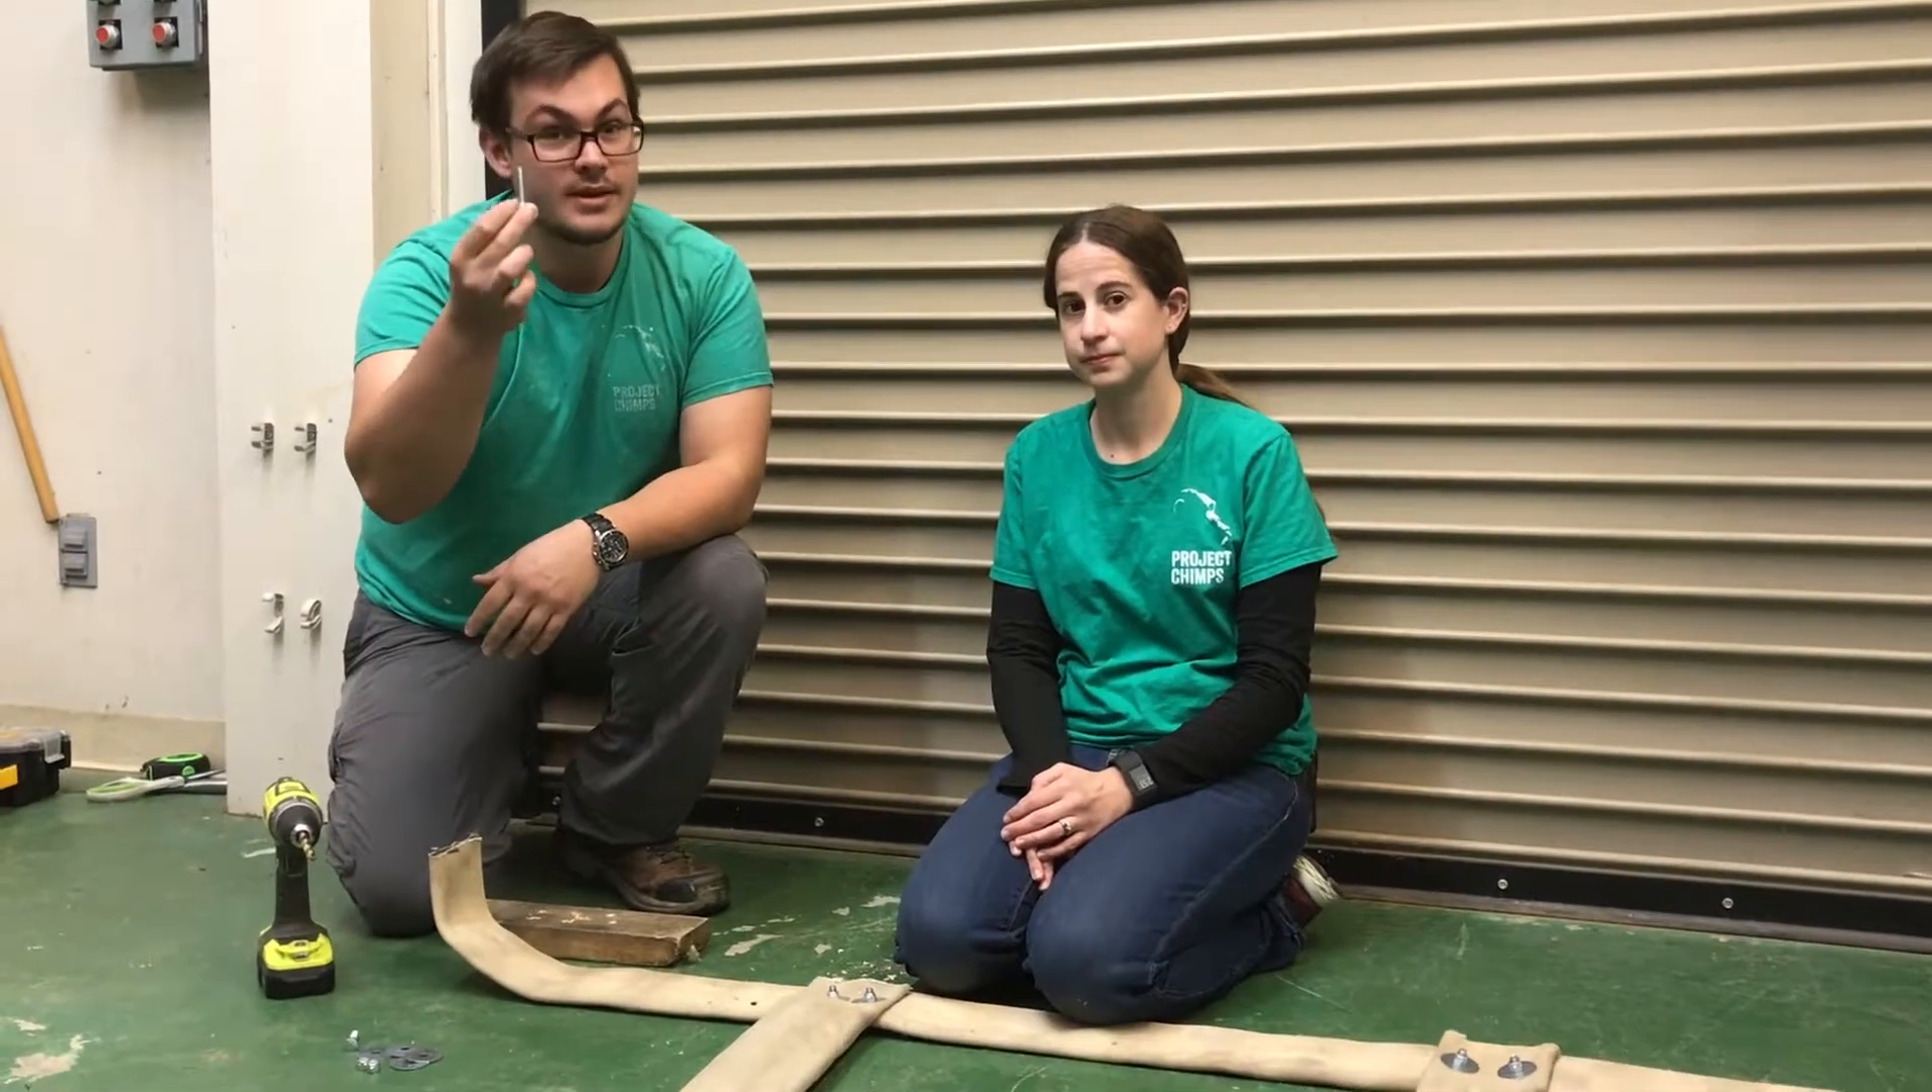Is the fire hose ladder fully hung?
No.